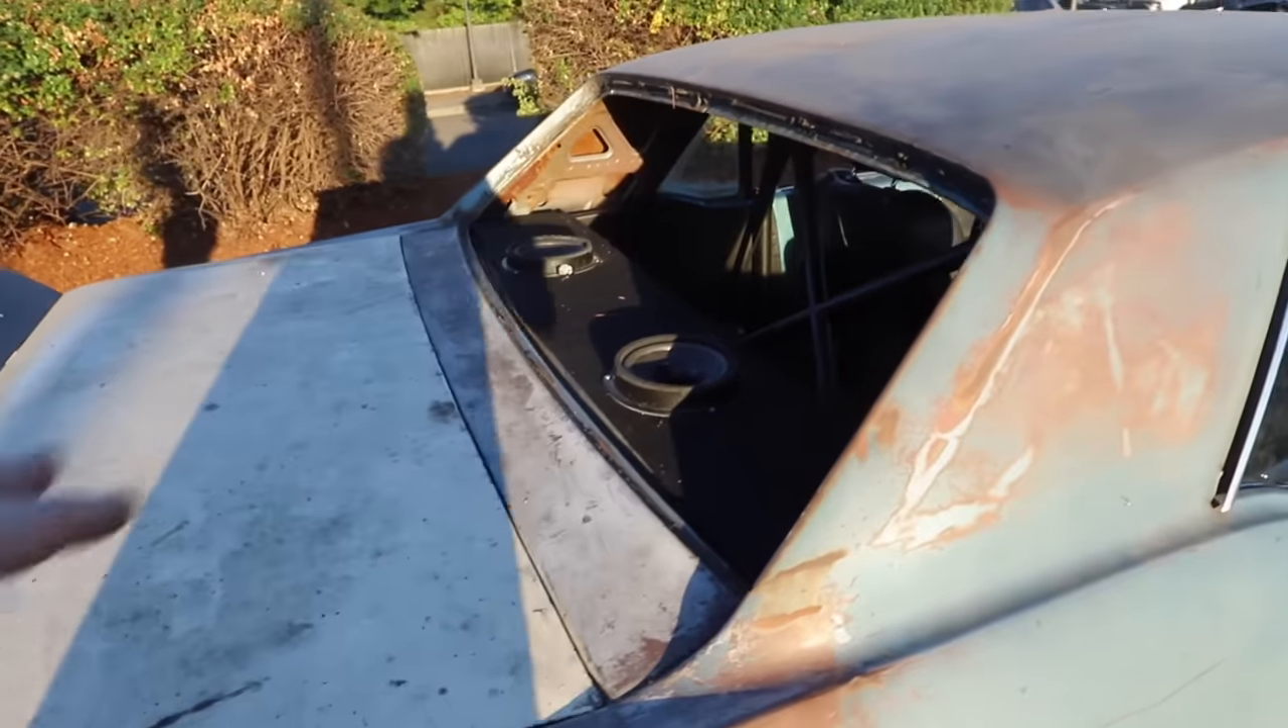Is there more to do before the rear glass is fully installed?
Yes.